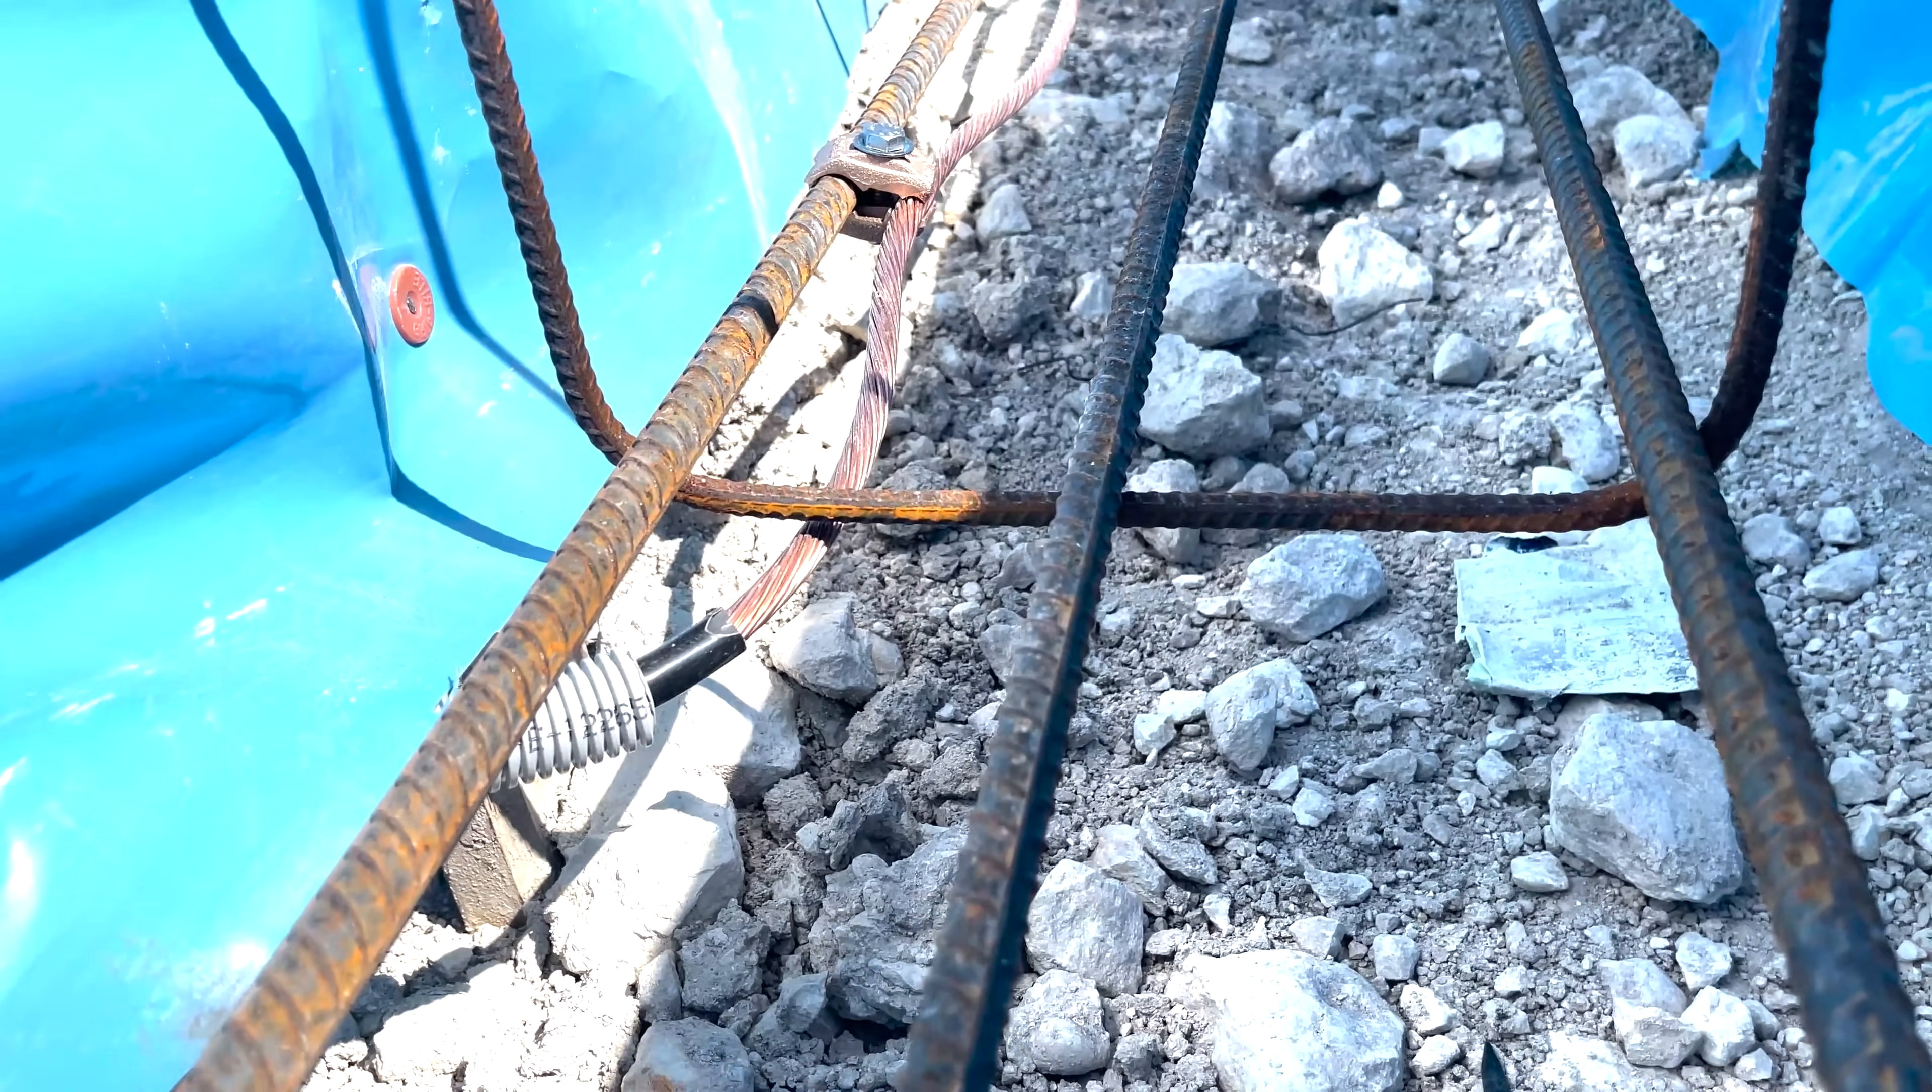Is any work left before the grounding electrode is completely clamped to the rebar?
No.